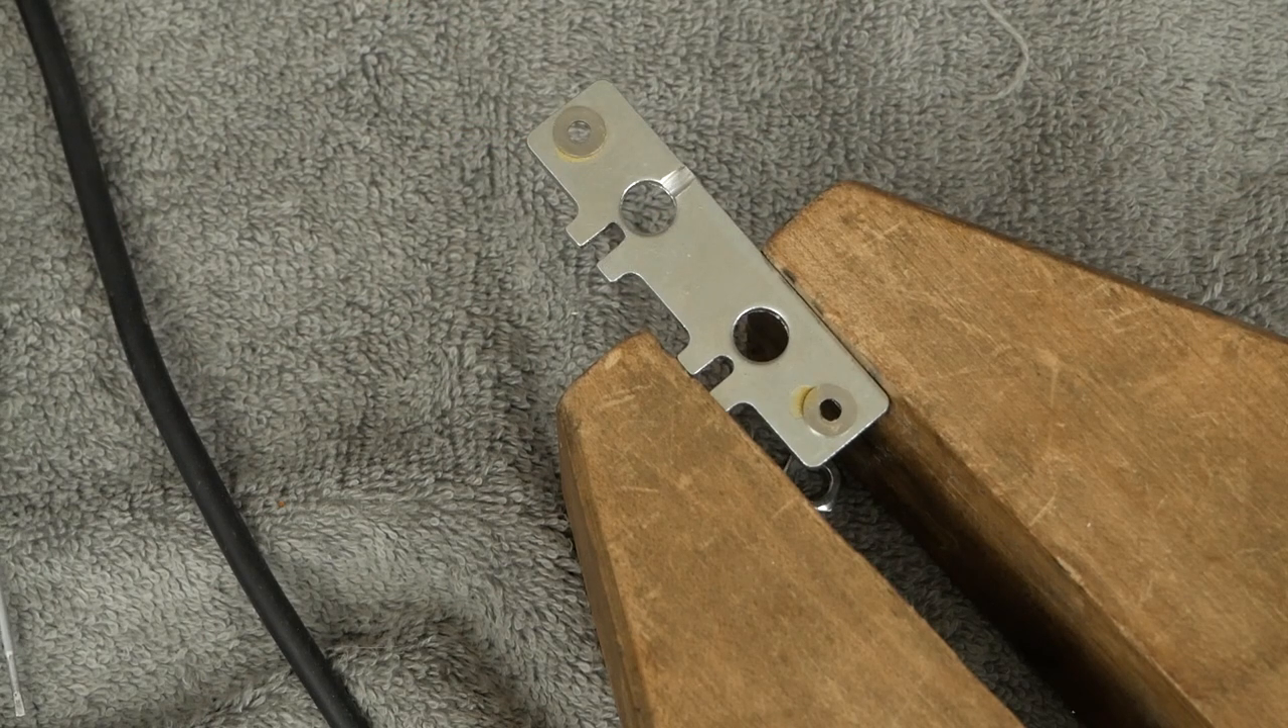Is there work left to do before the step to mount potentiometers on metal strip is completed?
Yes.